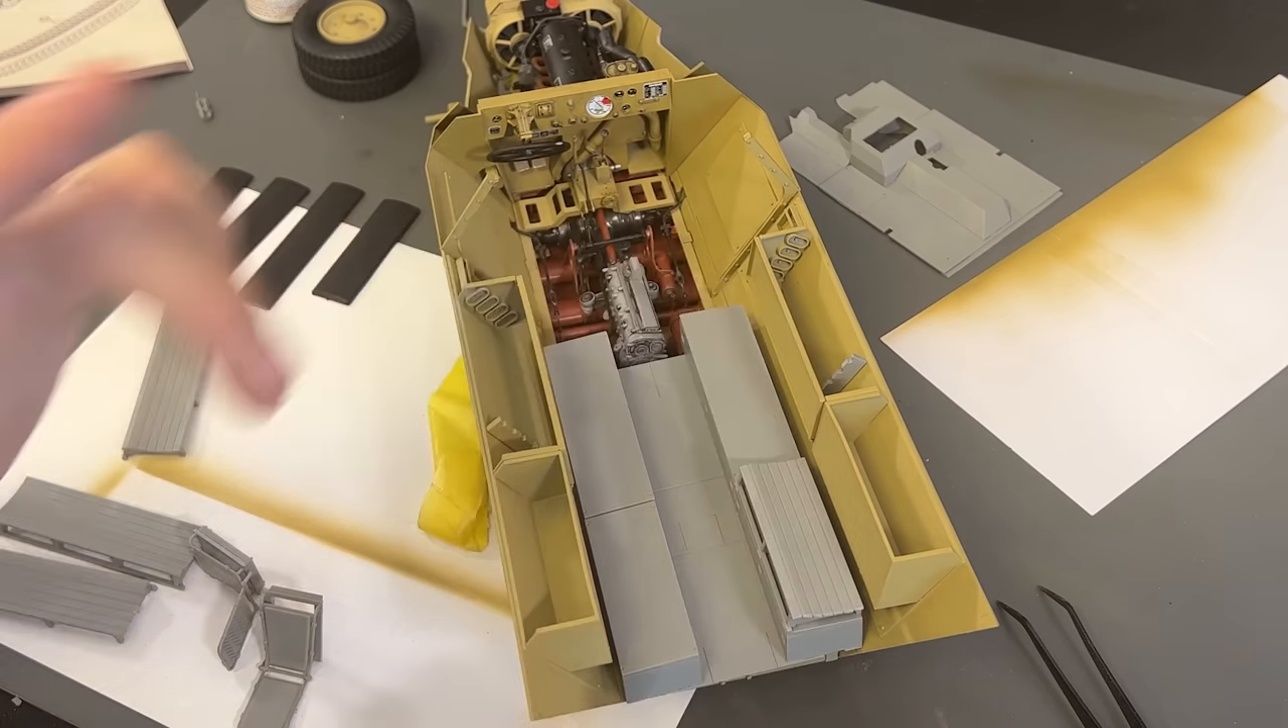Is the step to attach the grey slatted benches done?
No.